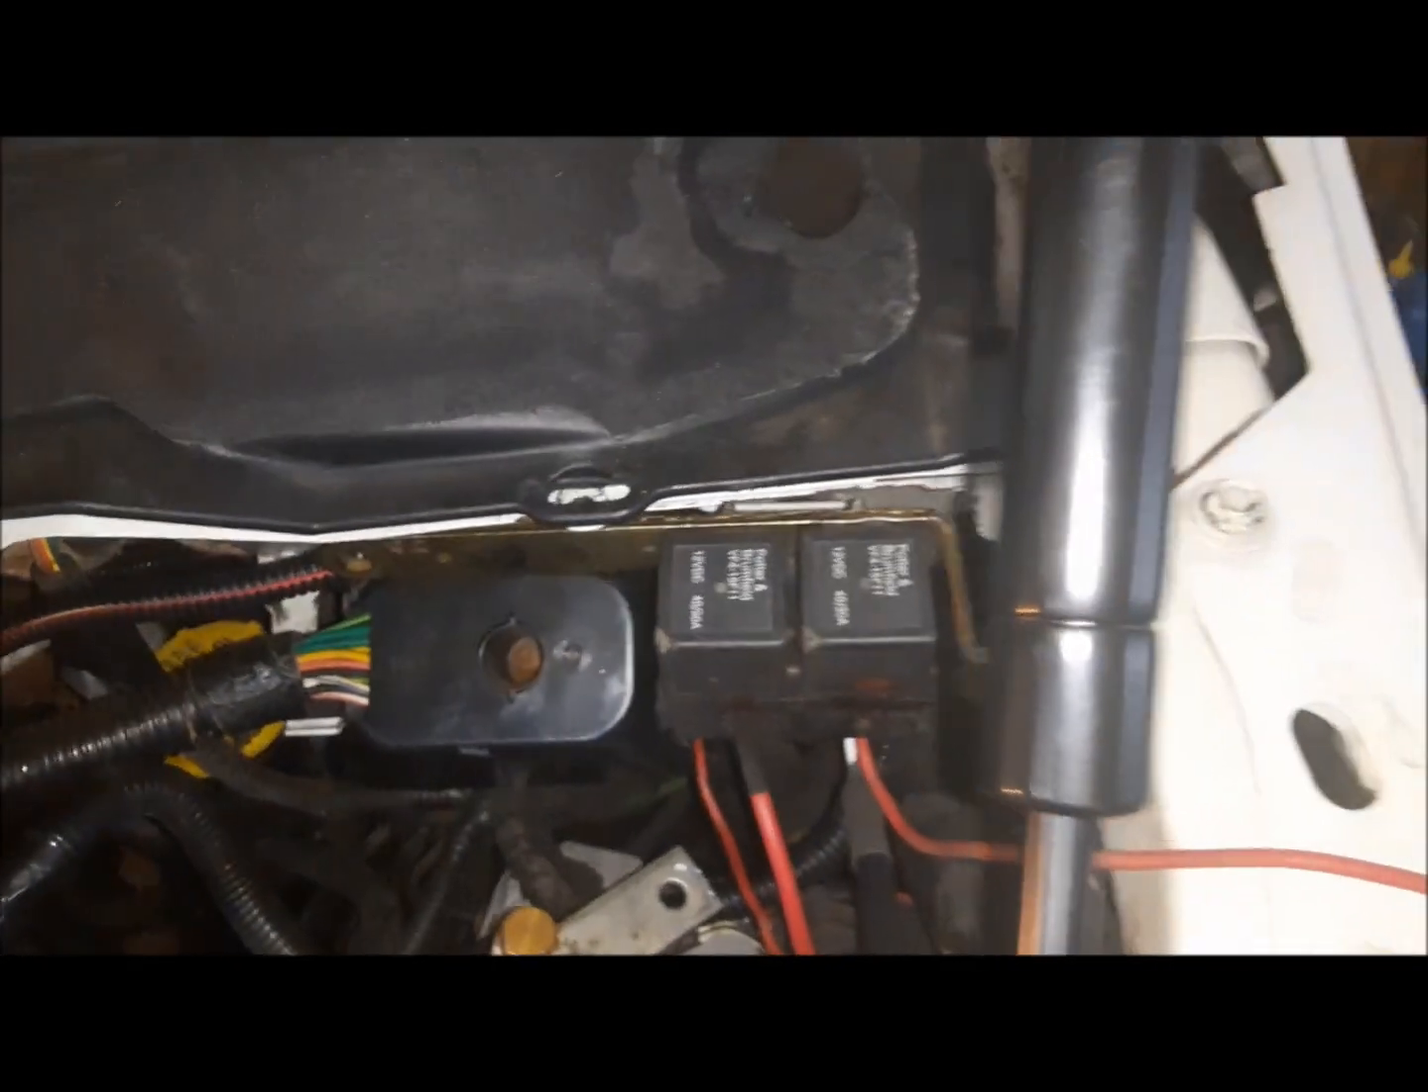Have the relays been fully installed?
Yes.